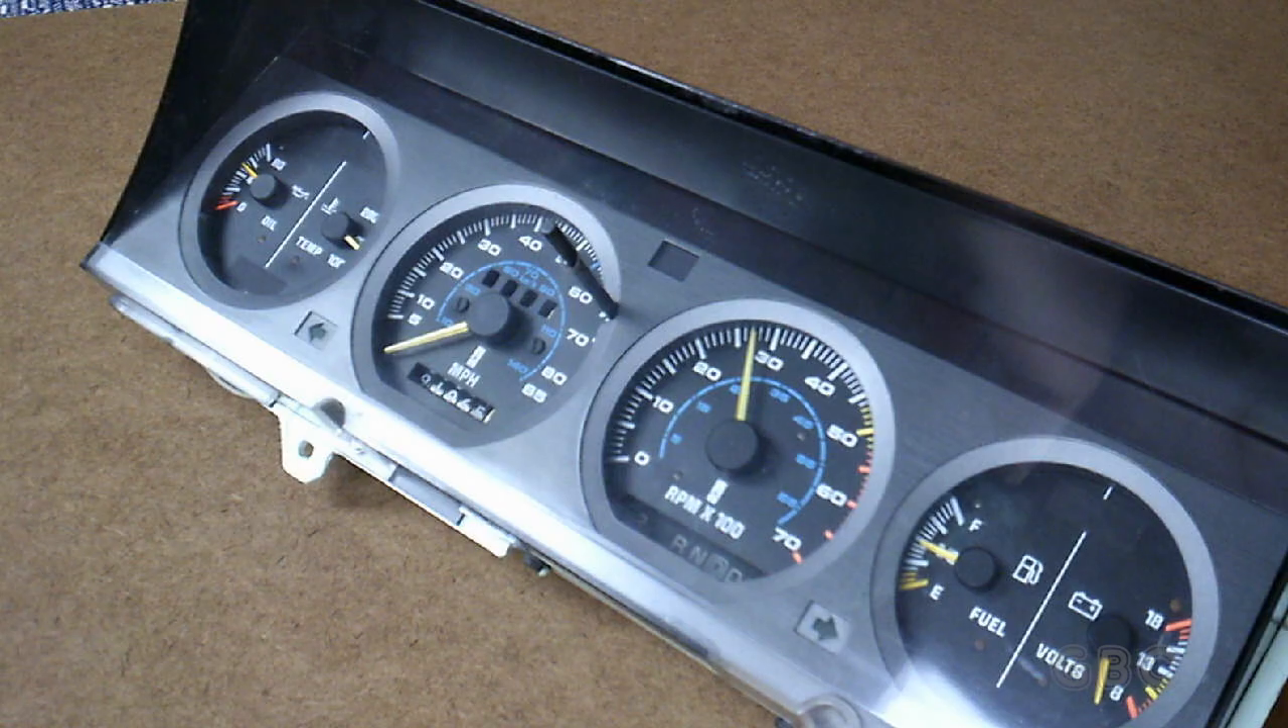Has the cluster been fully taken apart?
No.